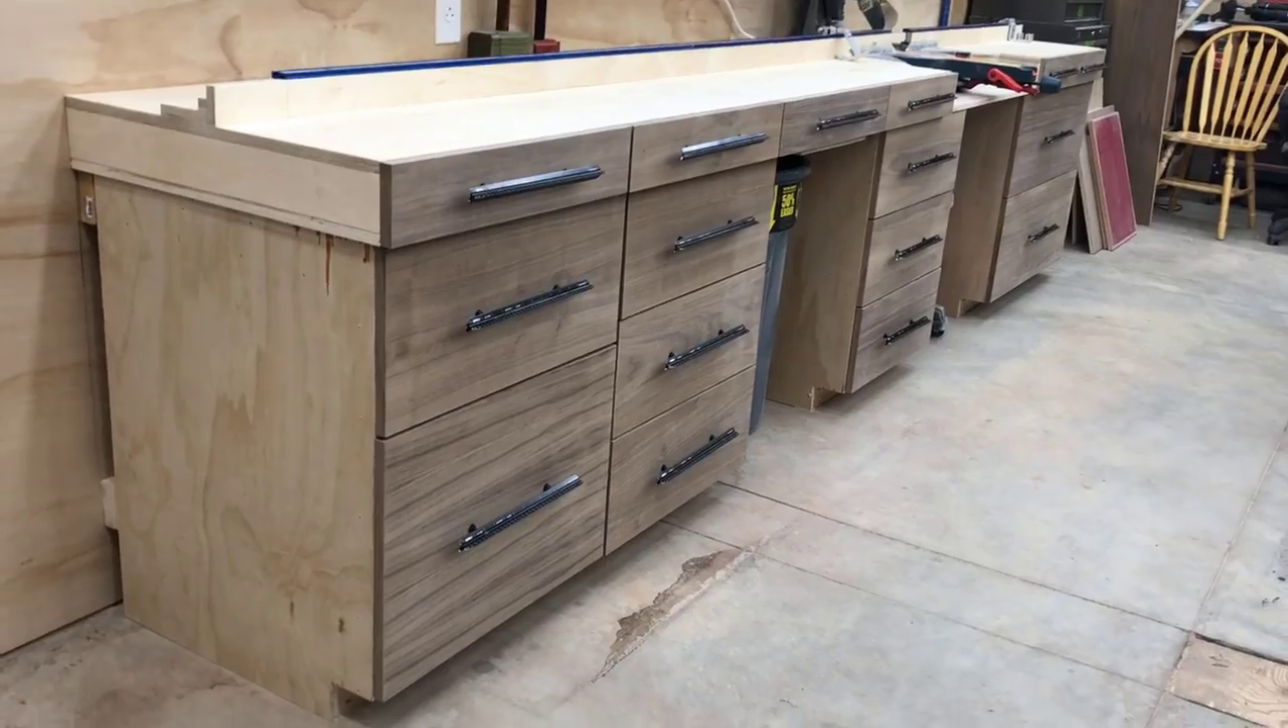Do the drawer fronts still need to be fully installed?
No.